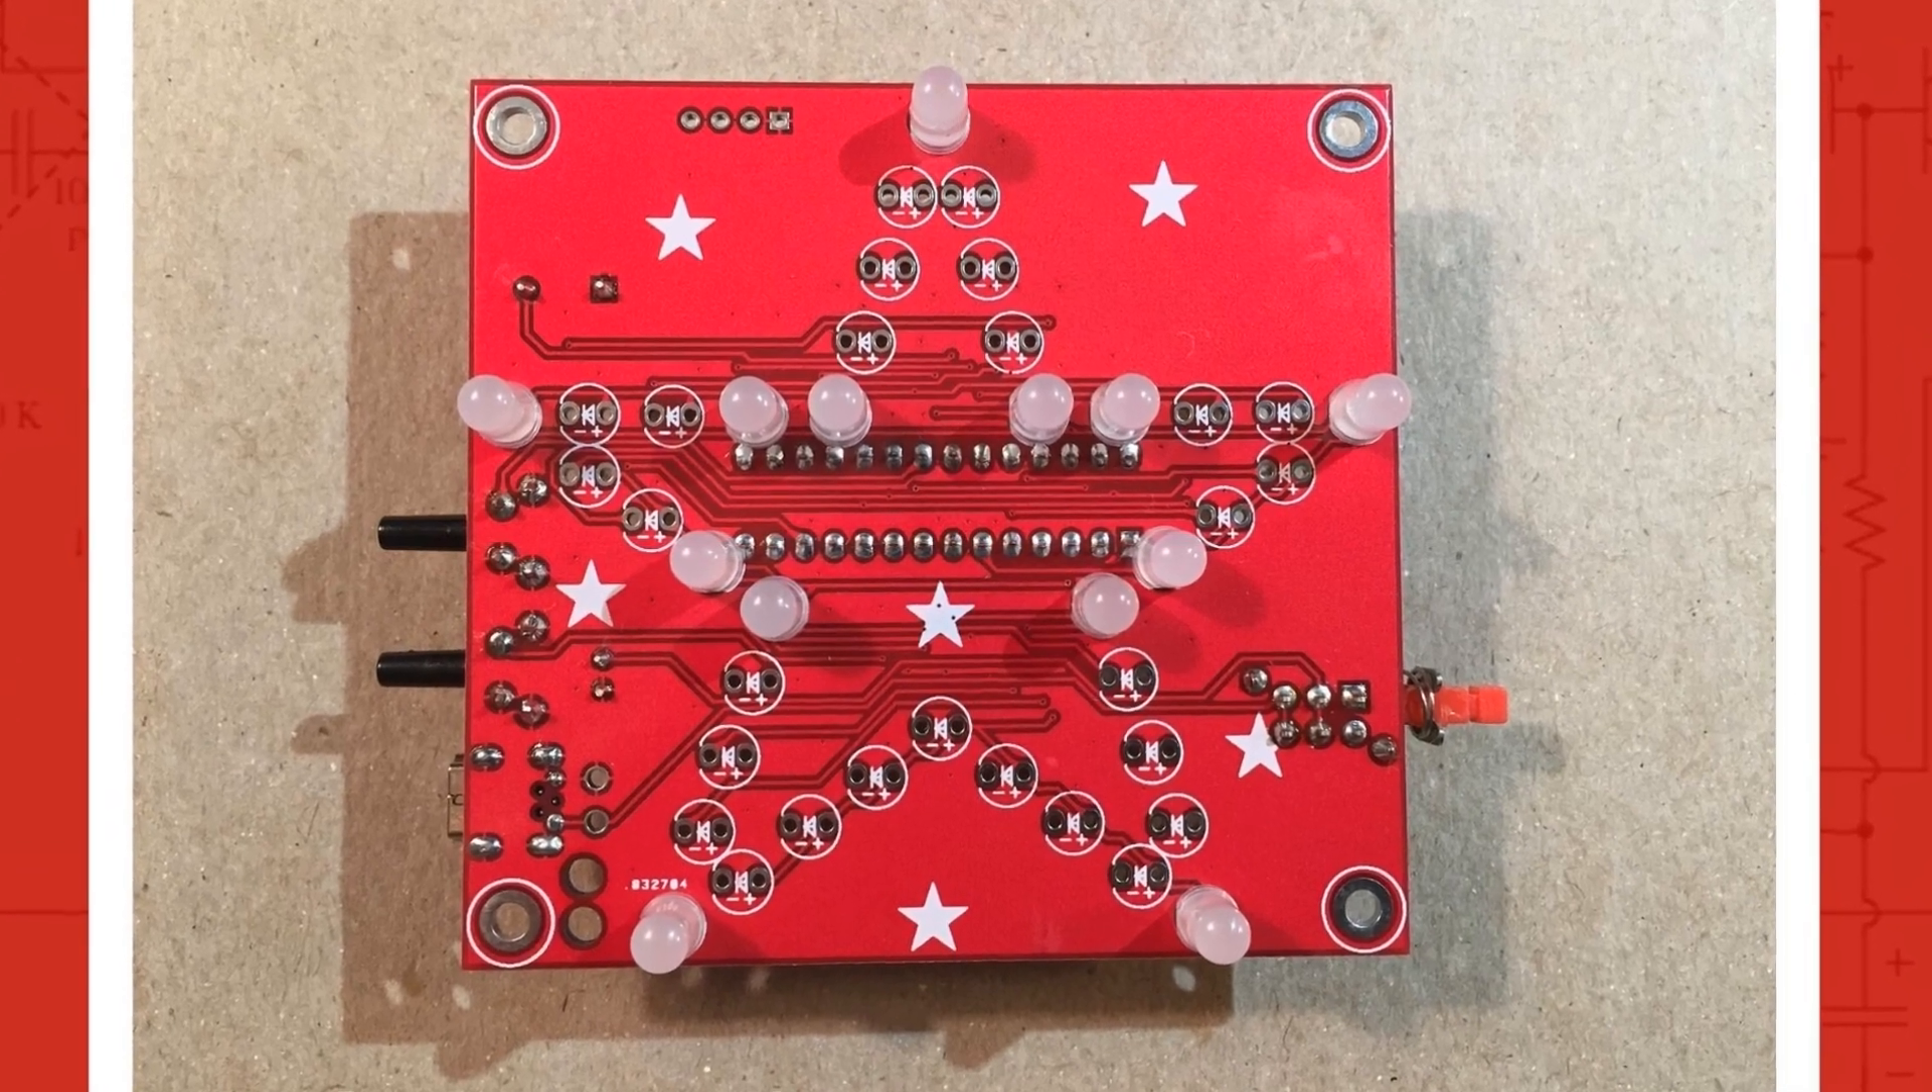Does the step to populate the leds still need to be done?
Yes.